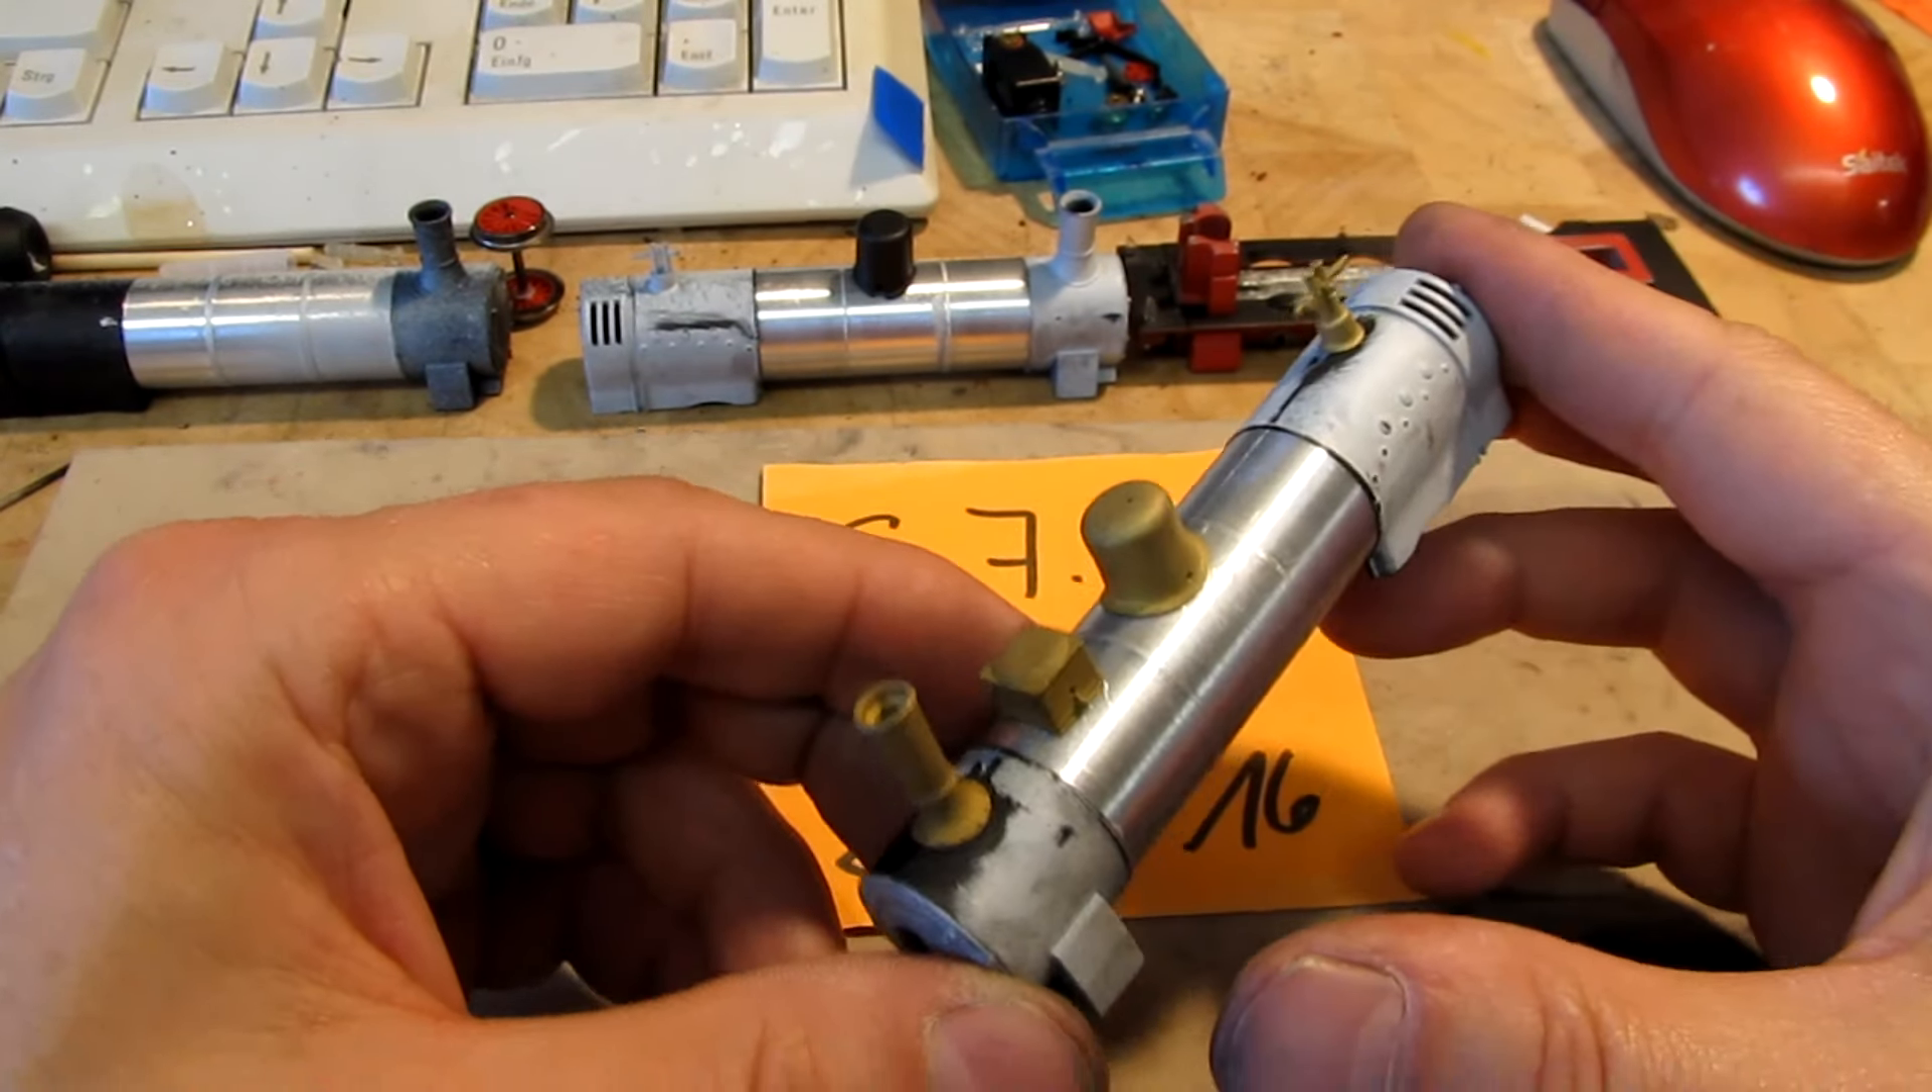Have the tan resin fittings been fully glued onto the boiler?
Yes.